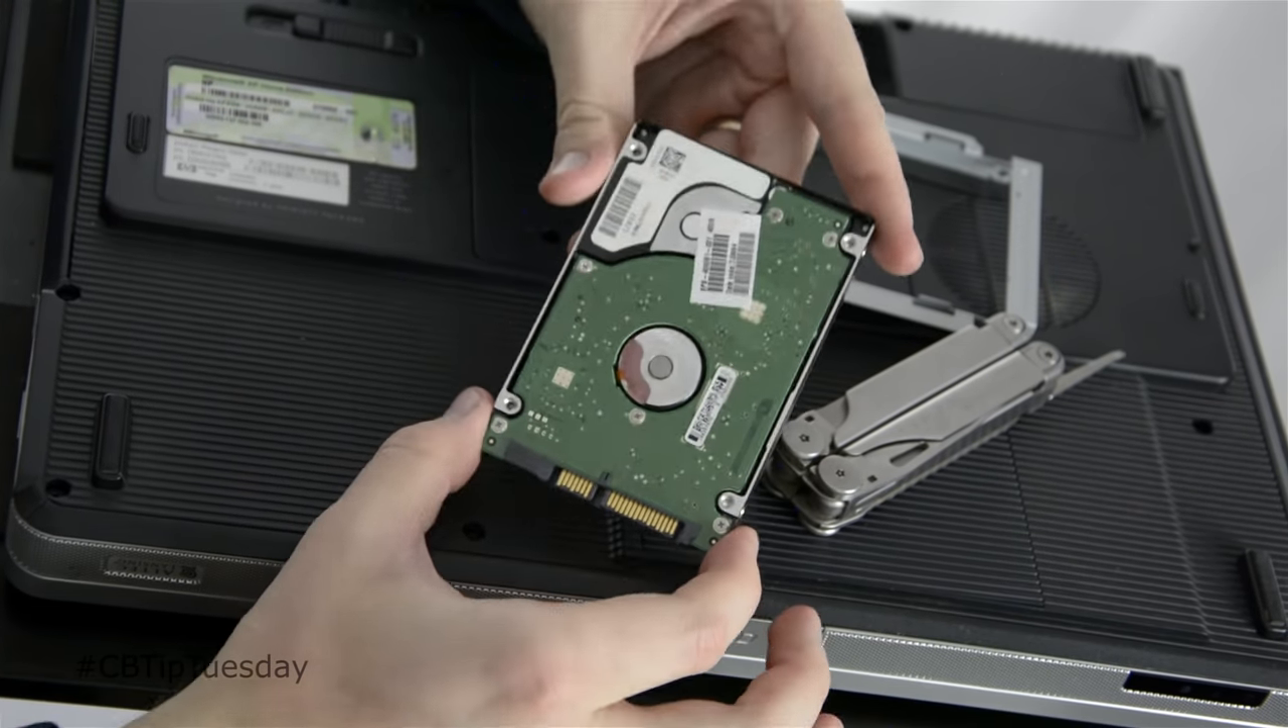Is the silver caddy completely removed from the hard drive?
Yes.